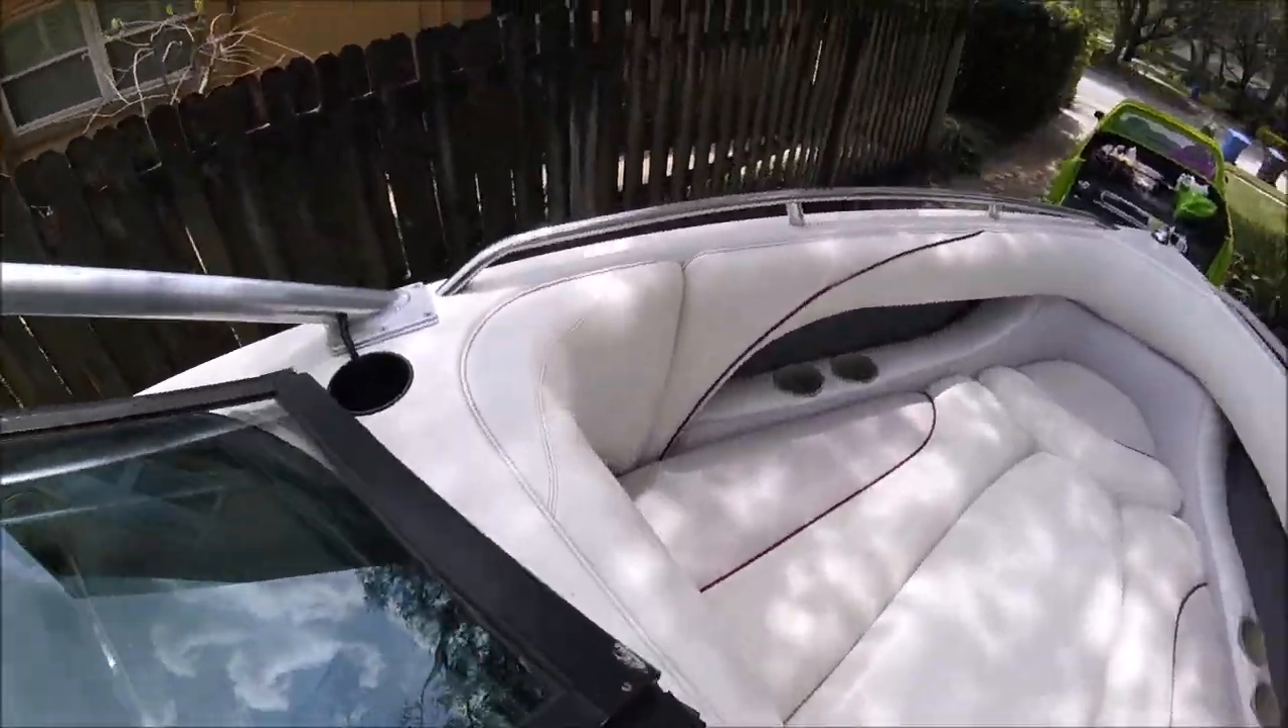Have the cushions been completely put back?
Yes.